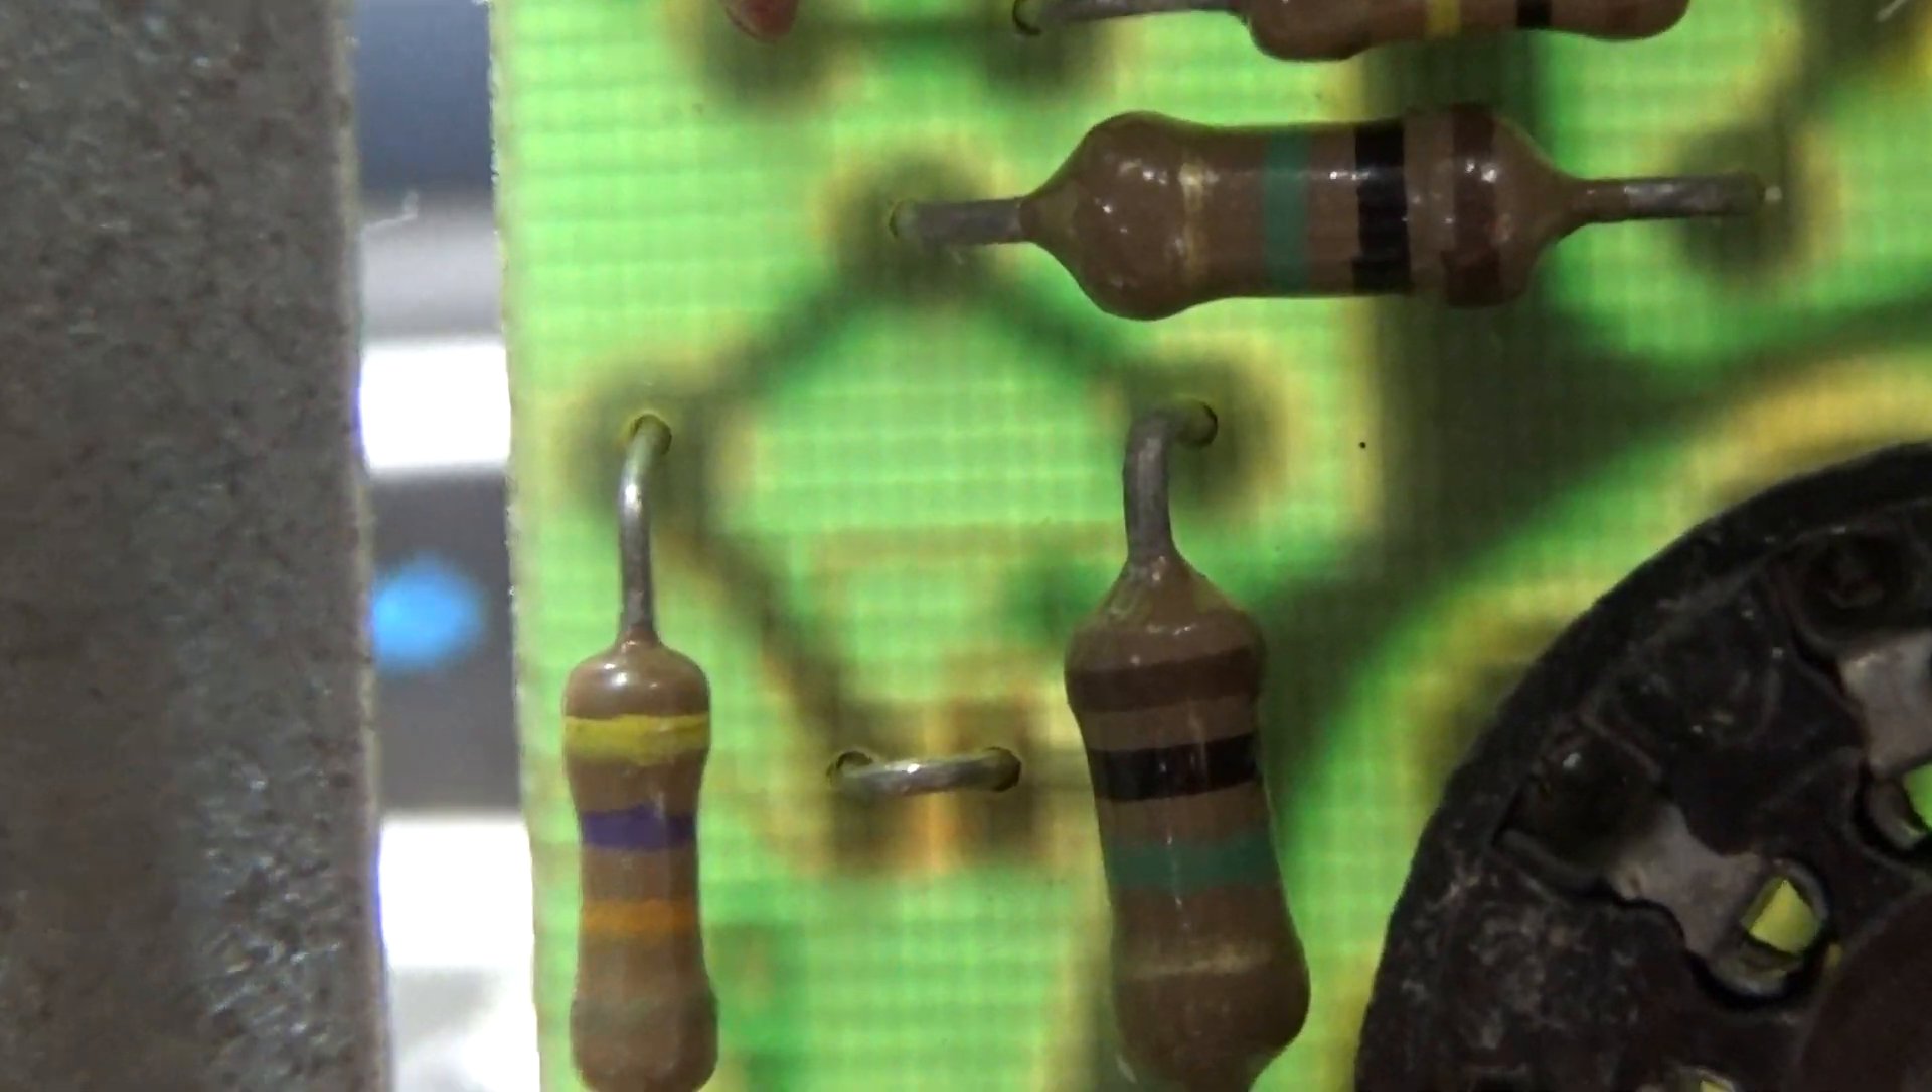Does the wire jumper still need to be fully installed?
No.